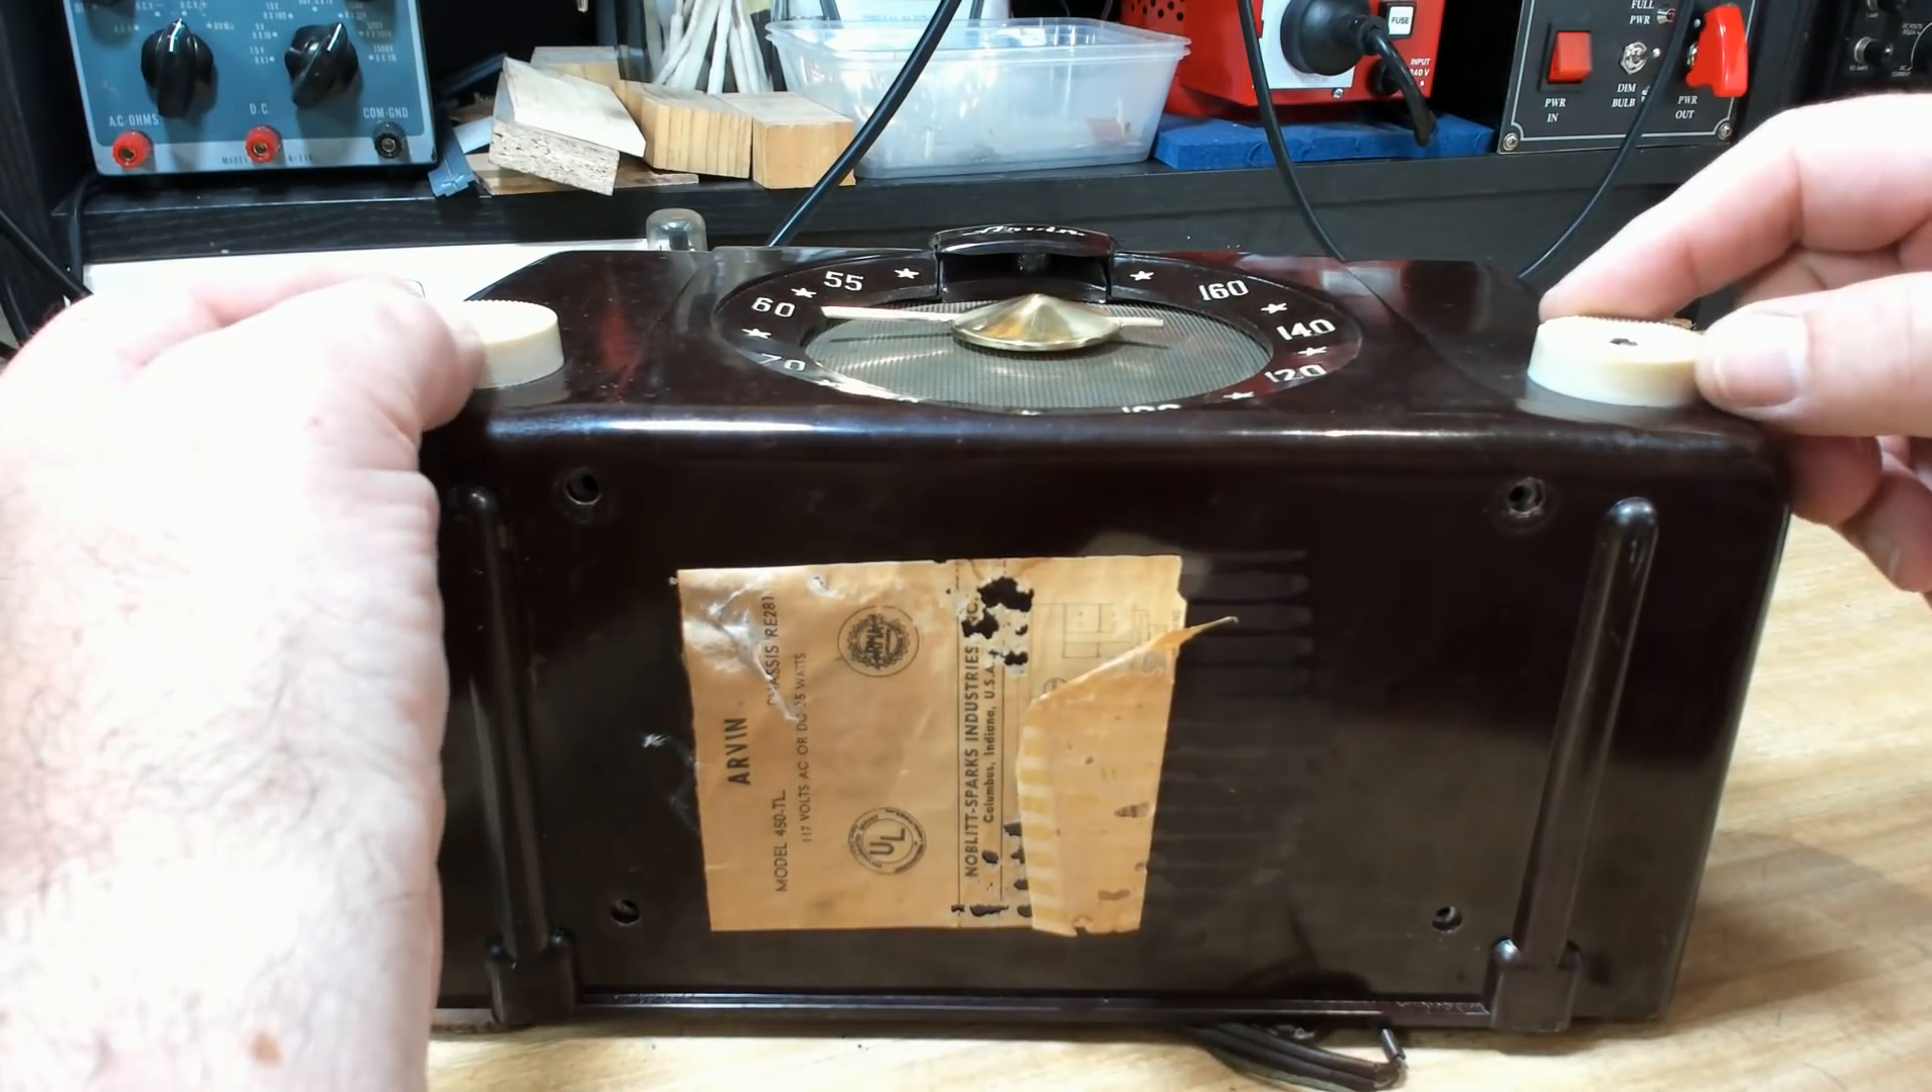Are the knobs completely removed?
No.